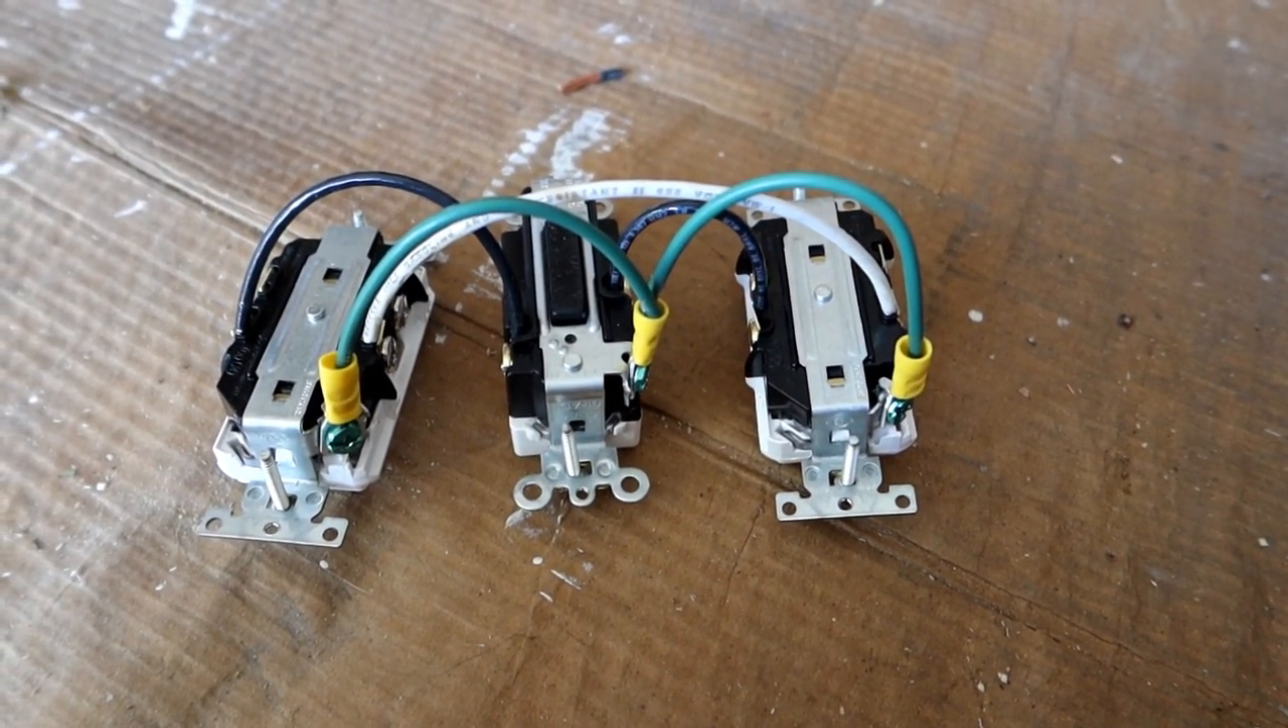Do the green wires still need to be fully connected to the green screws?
No.